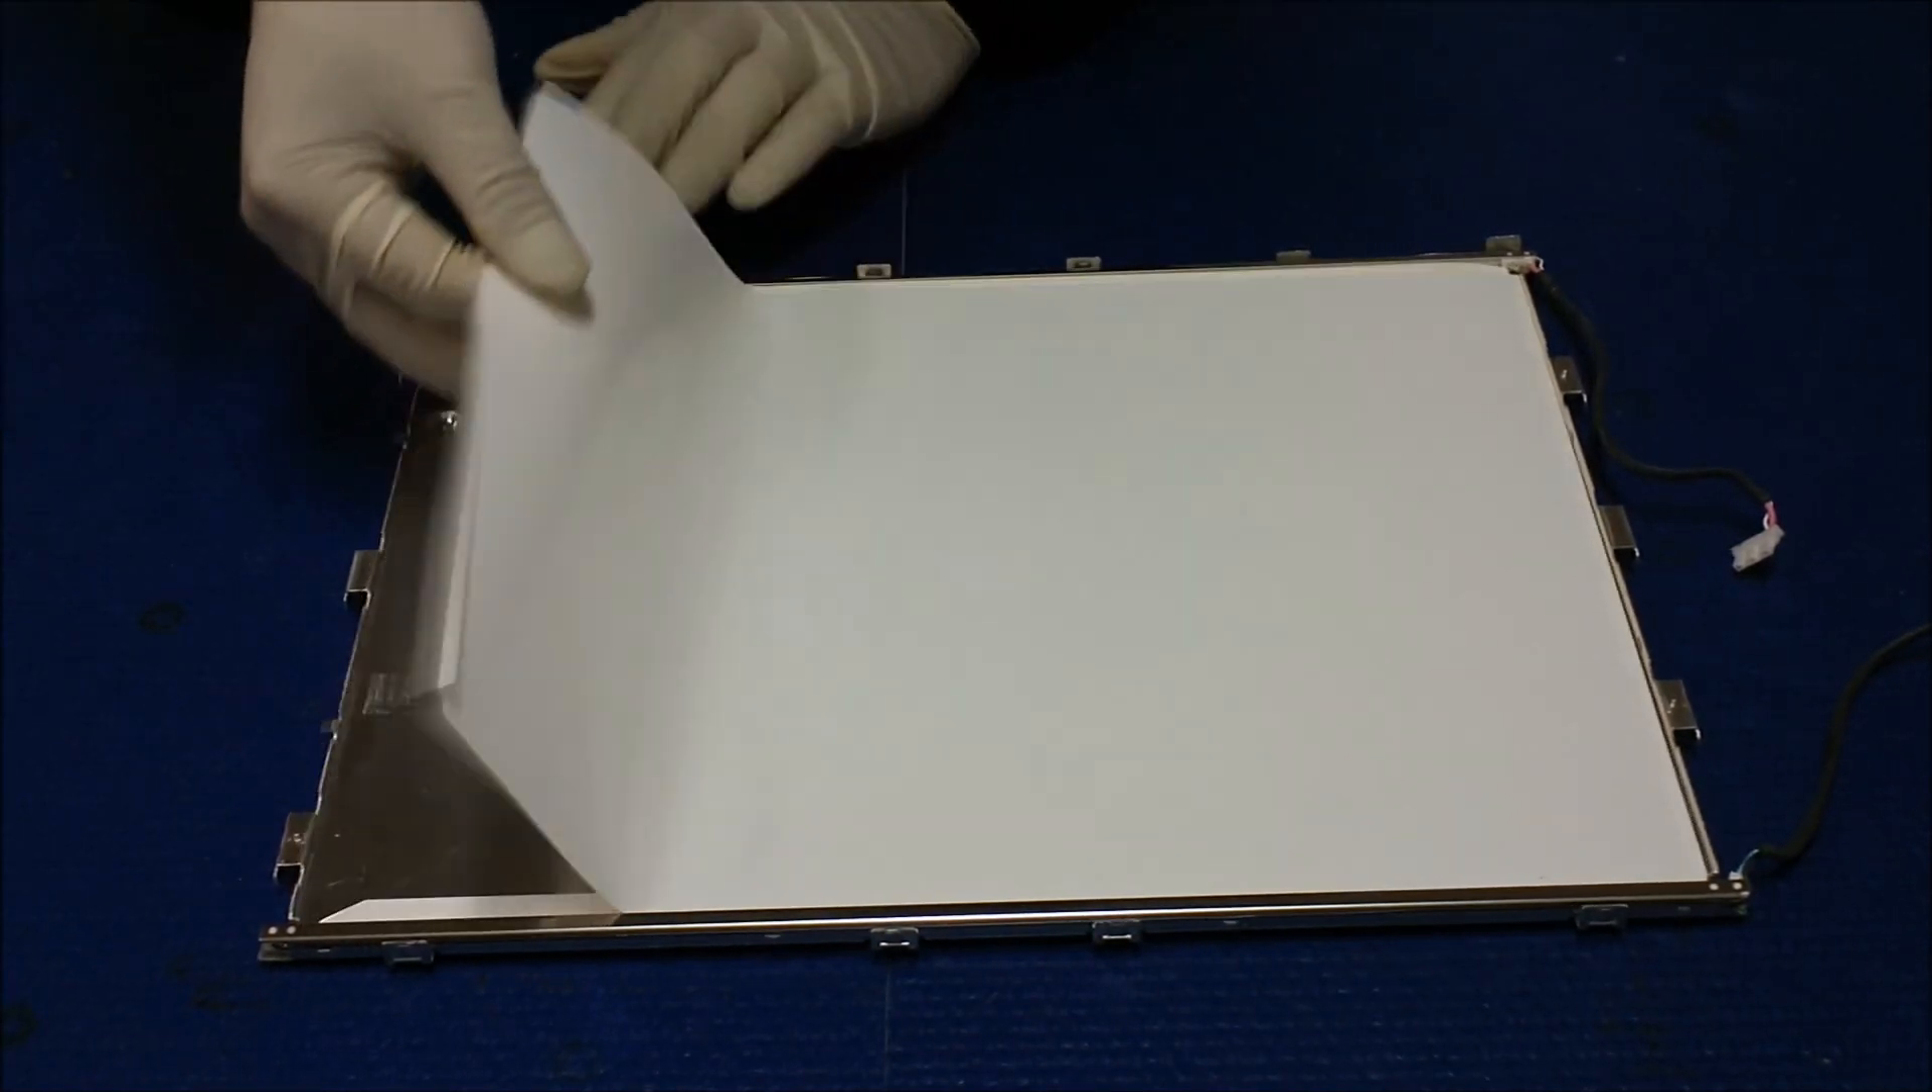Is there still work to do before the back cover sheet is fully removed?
Yes.